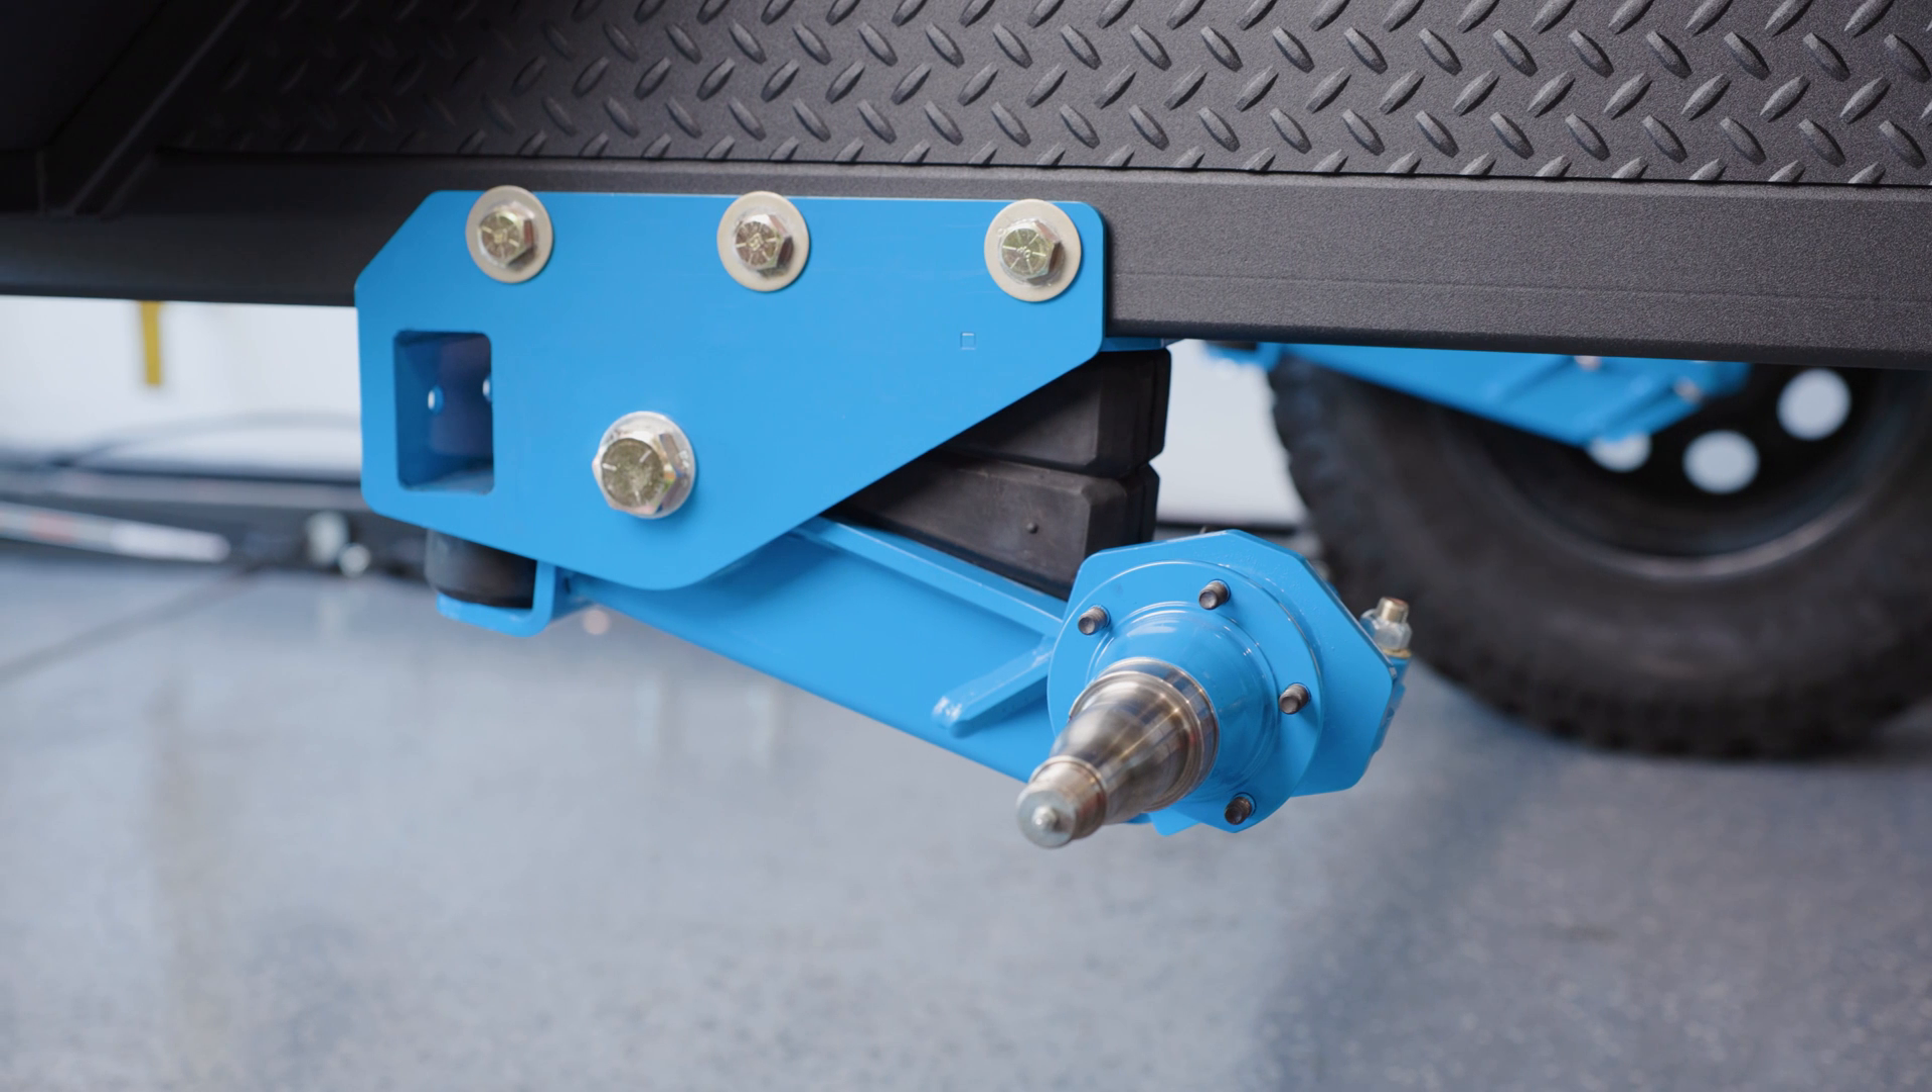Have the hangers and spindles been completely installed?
Yes.